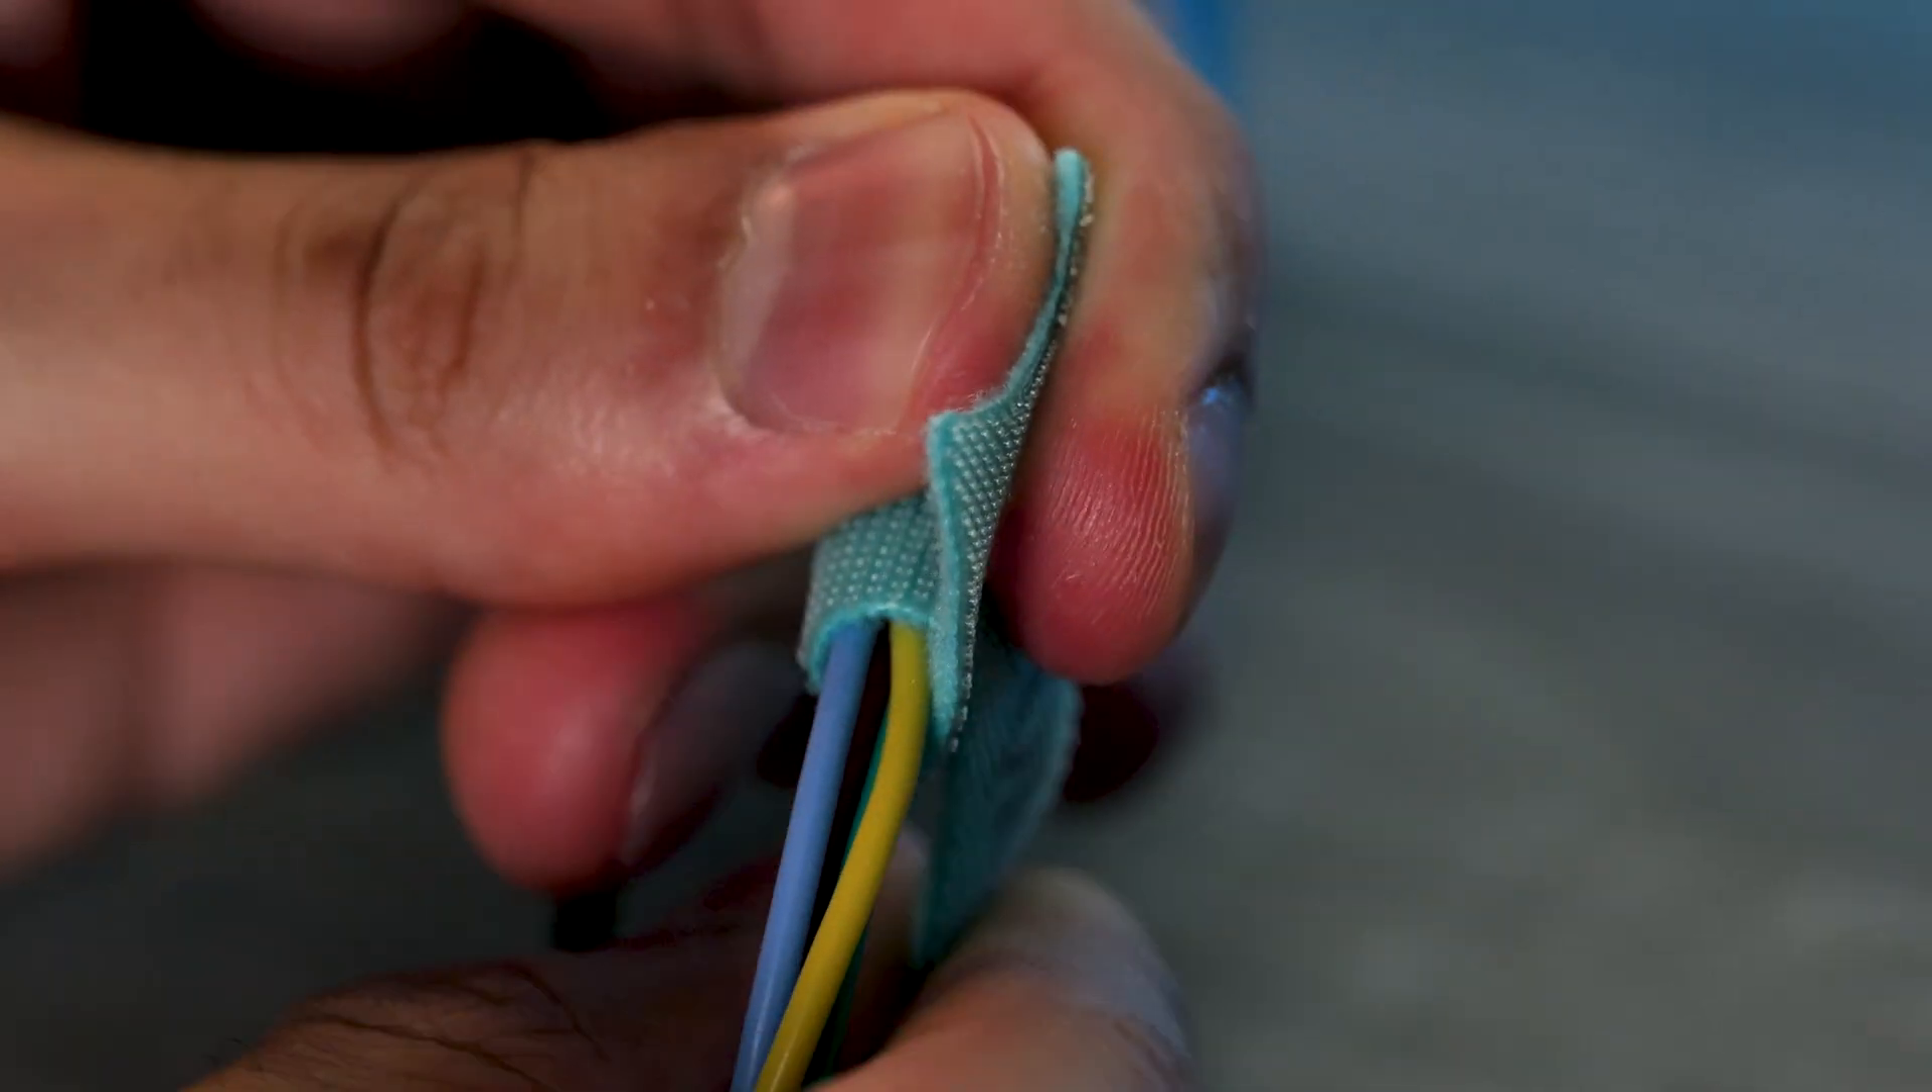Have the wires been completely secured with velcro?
No.